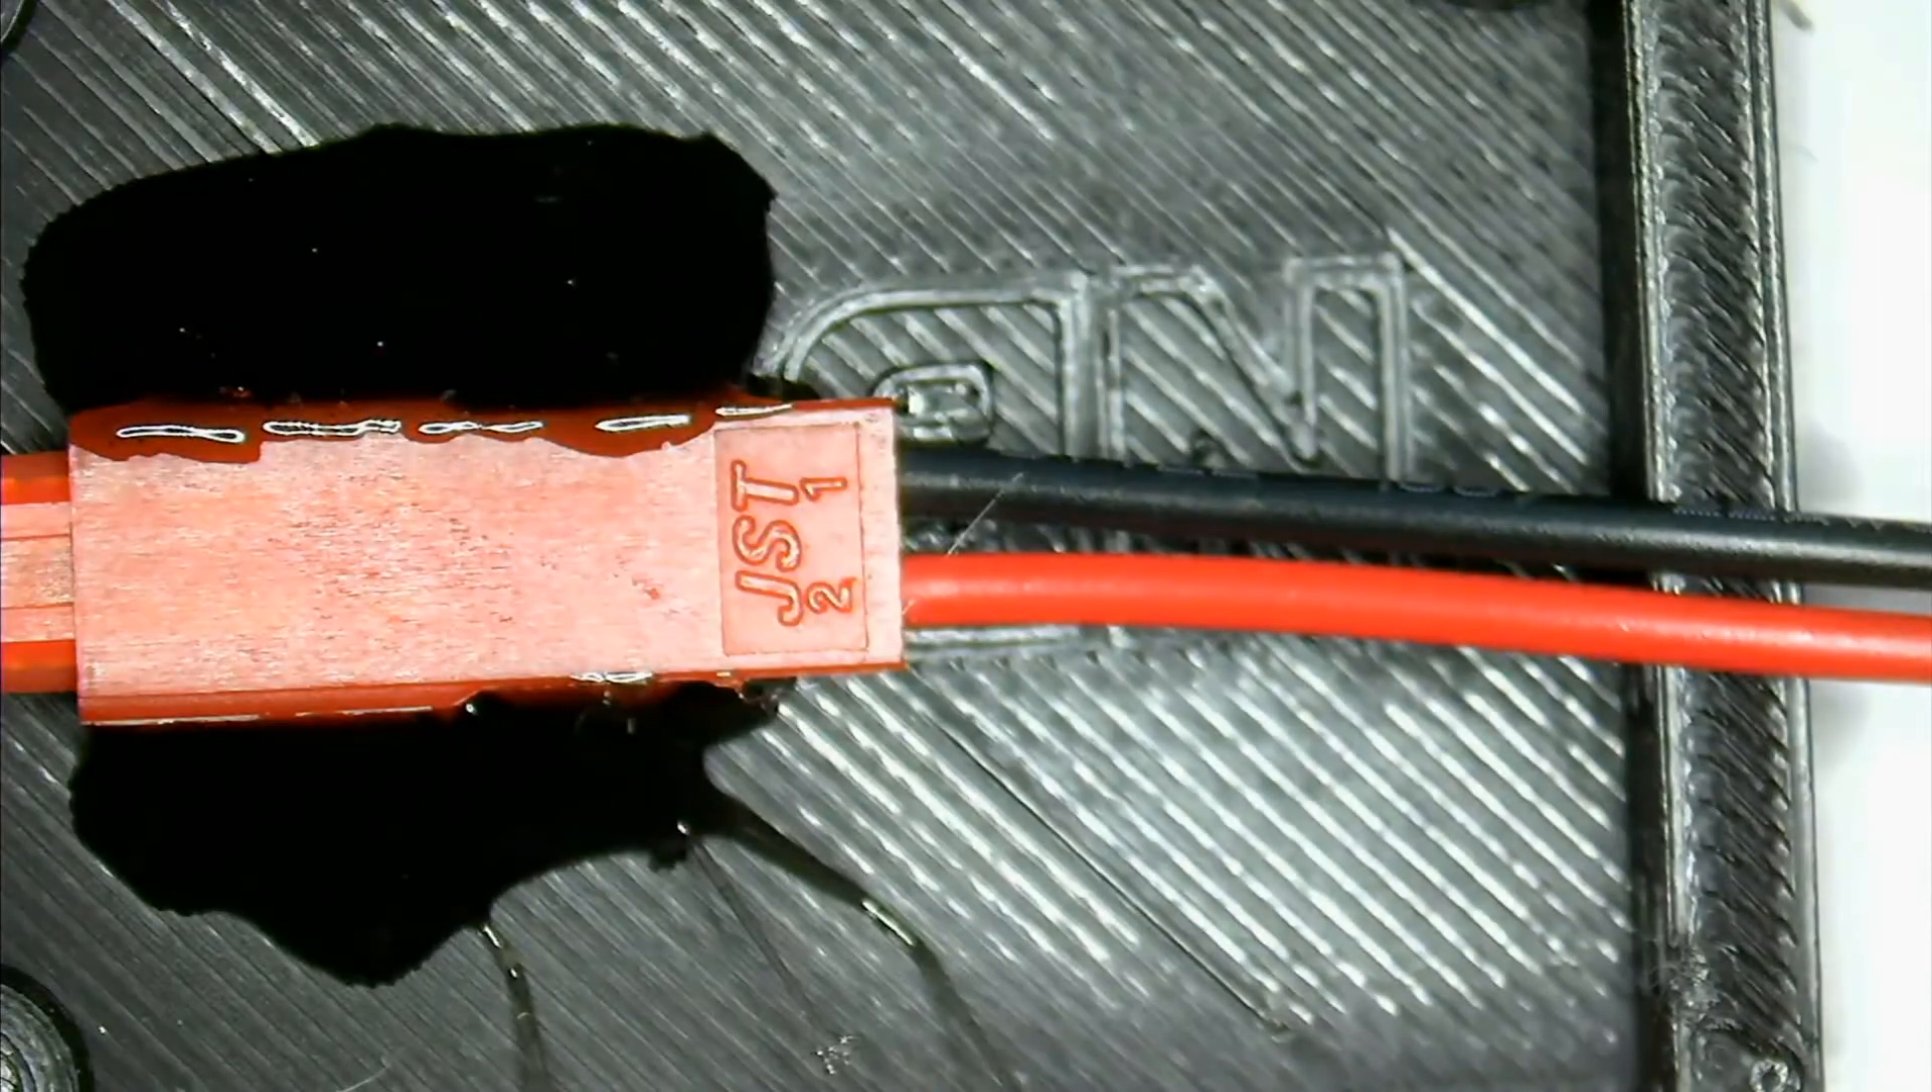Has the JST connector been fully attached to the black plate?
Yes.